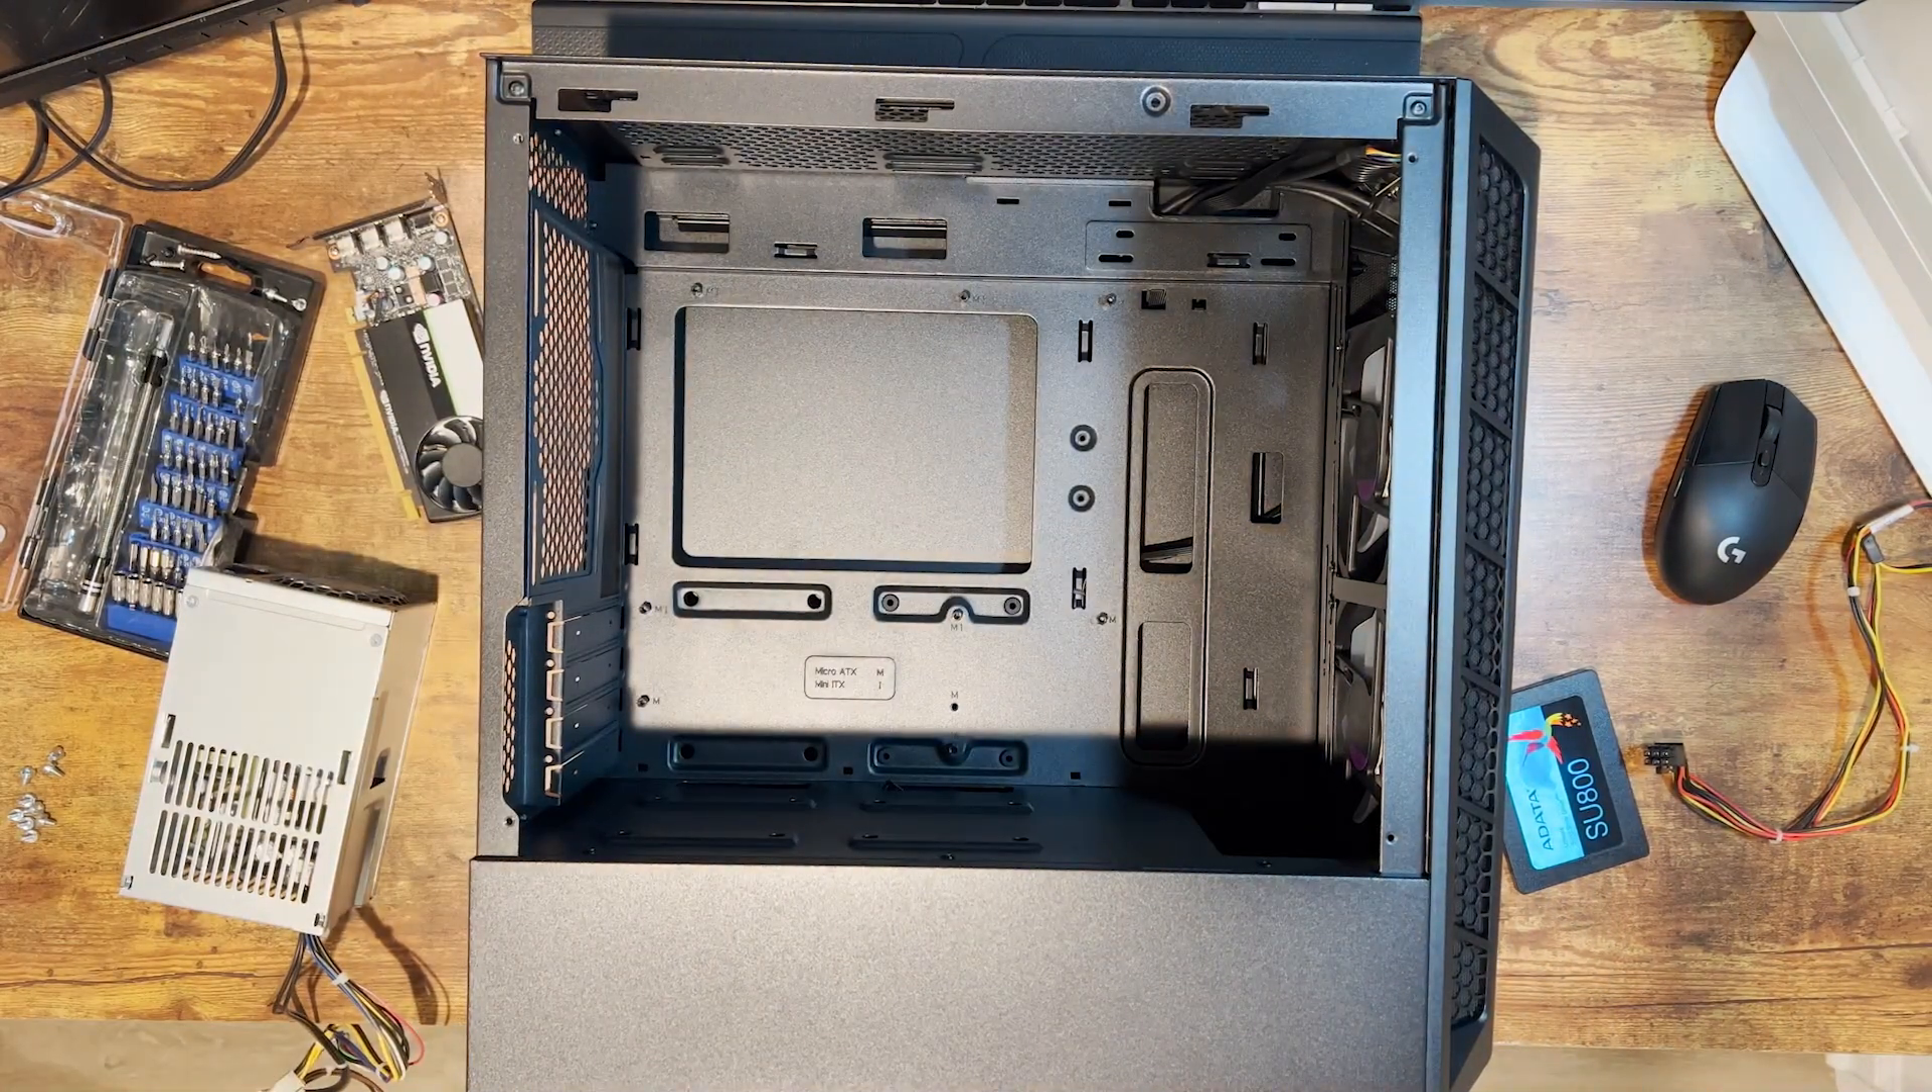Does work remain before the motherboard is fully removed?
No.